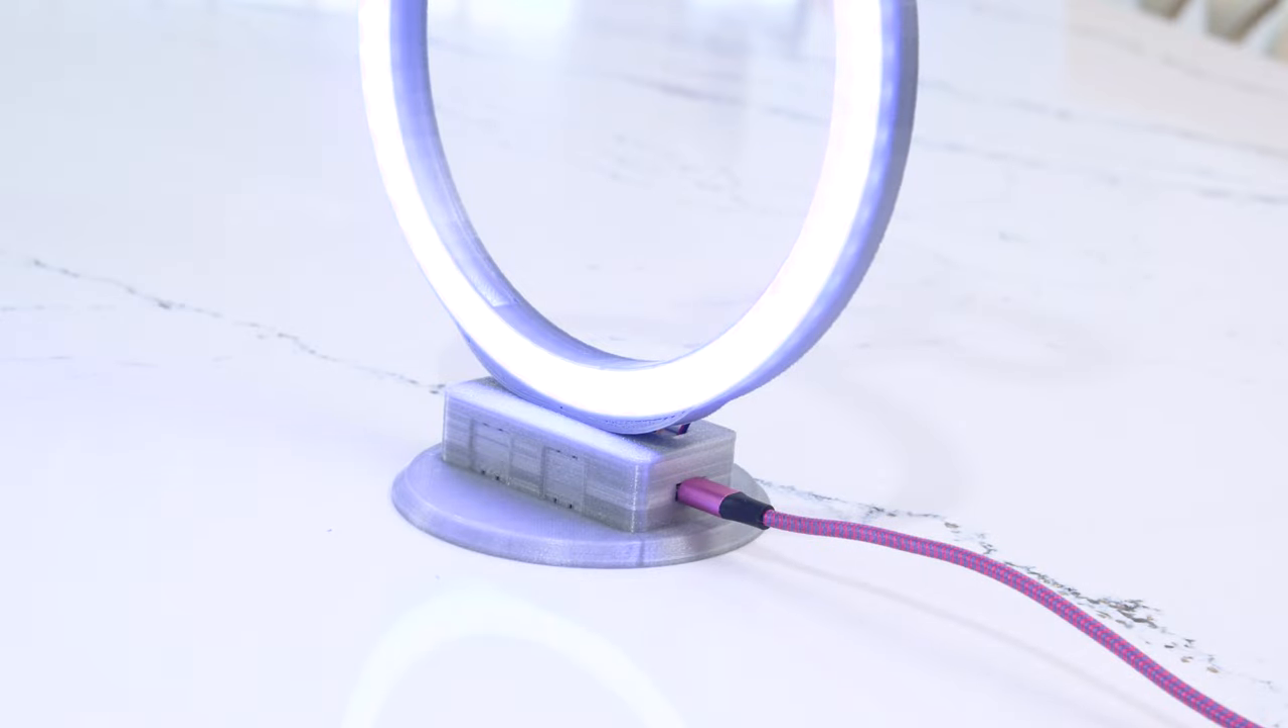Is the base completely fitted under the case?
Yes.